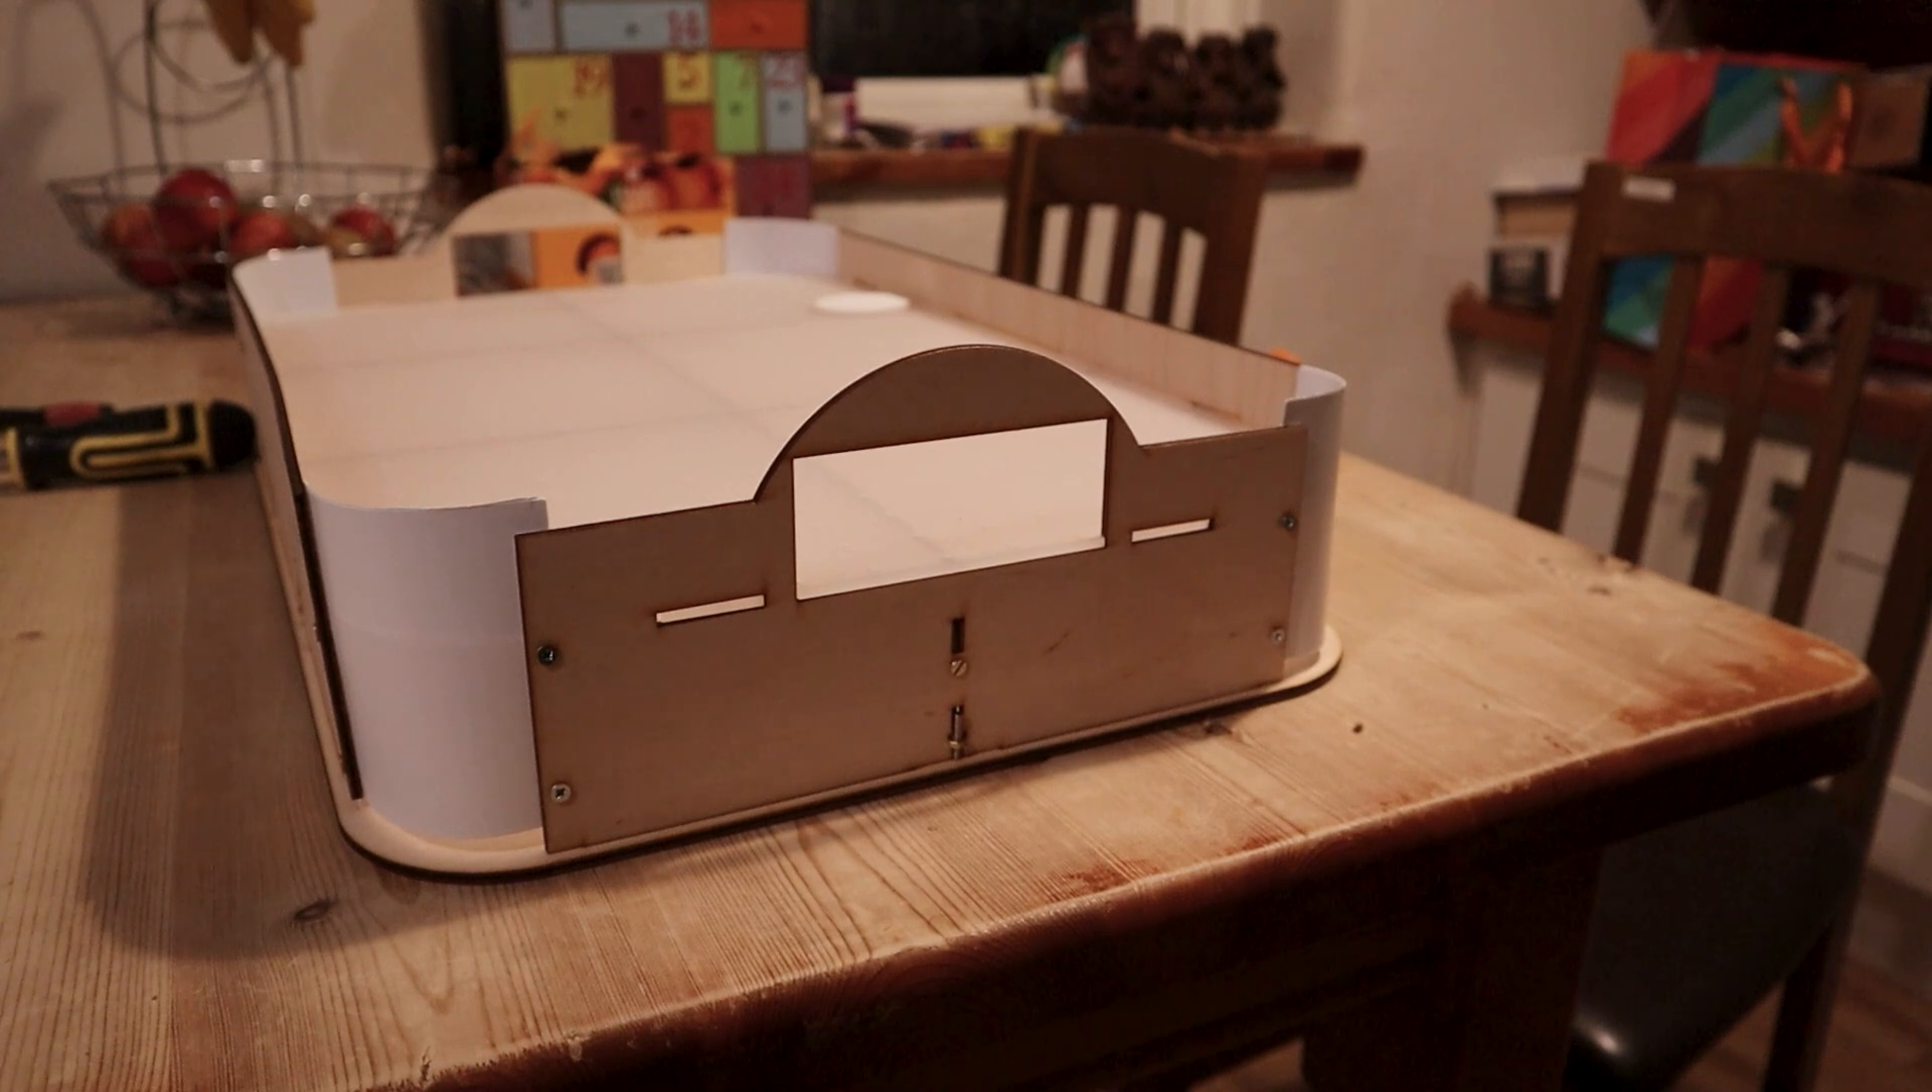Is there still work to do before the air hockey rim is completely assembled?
No.